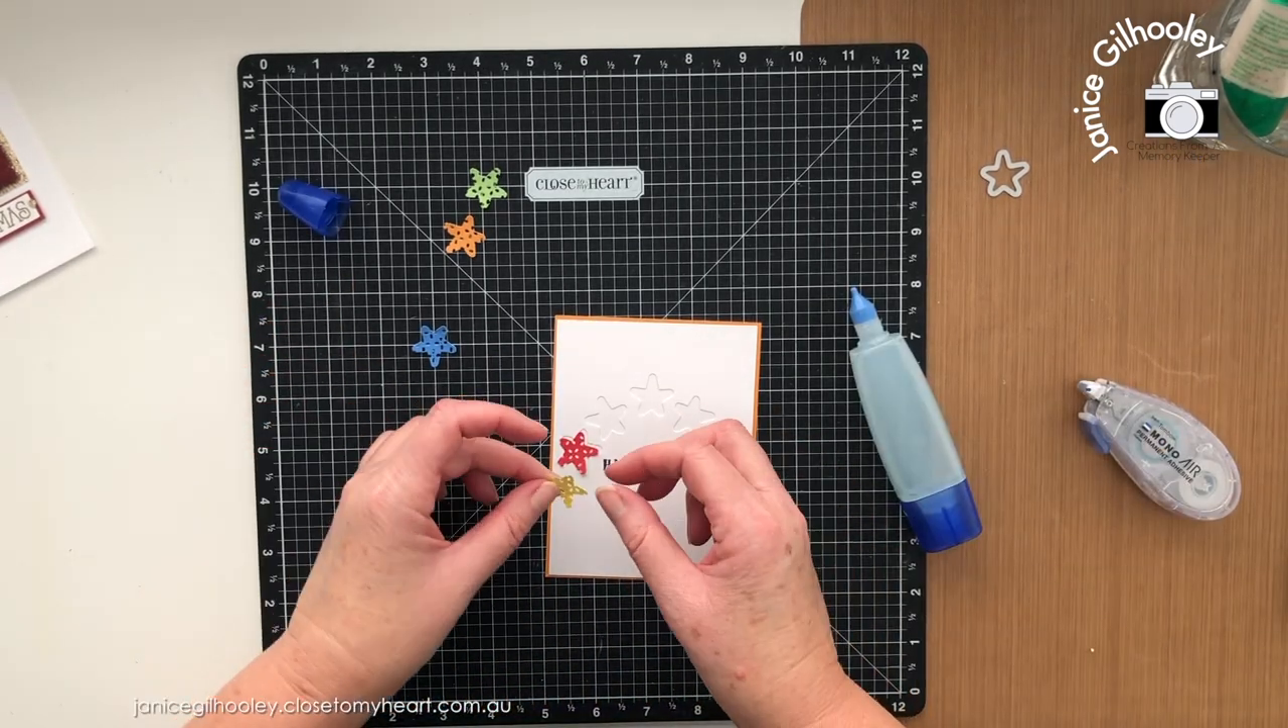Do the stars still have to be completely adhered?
Yes.